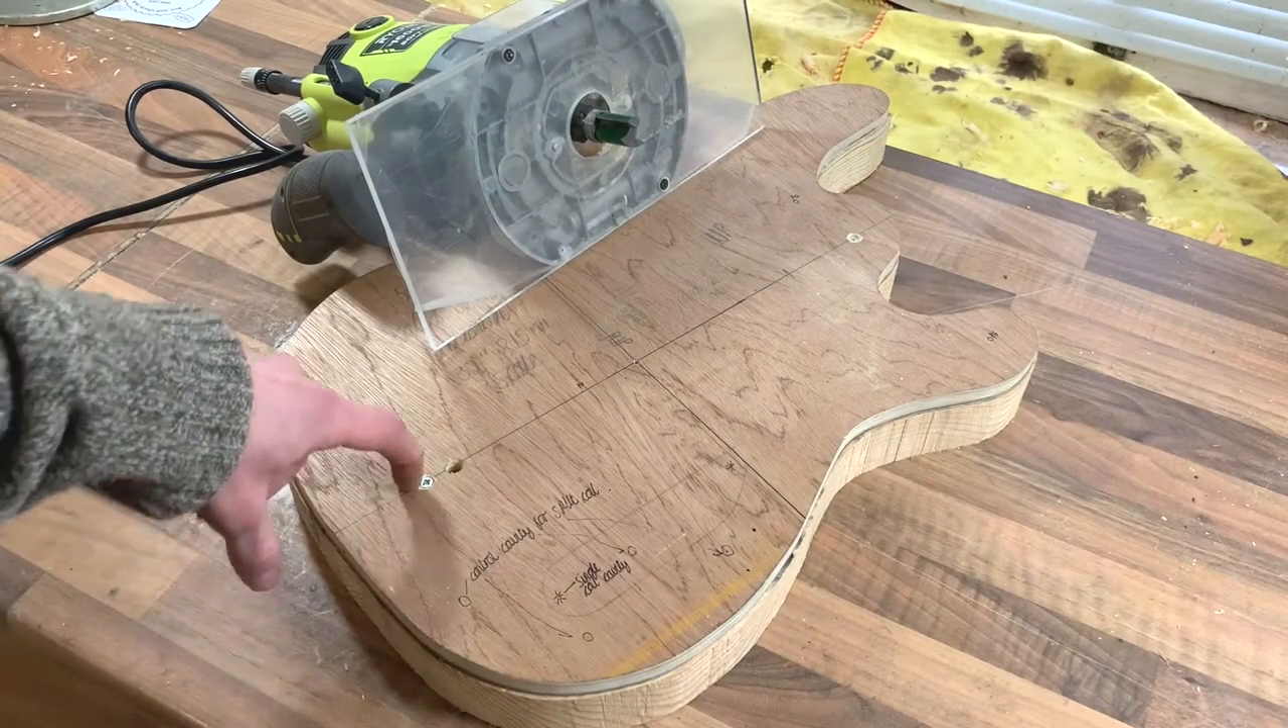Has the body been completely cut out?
Yes.